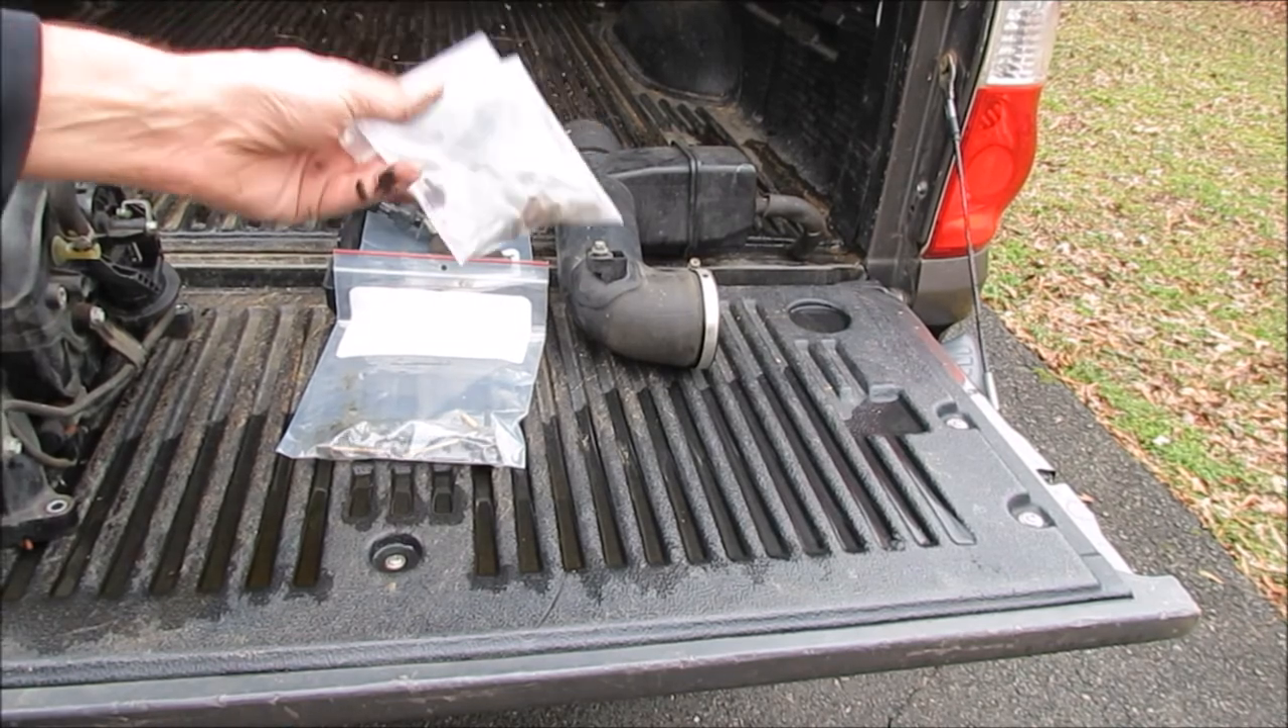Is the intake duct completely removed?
Yes.